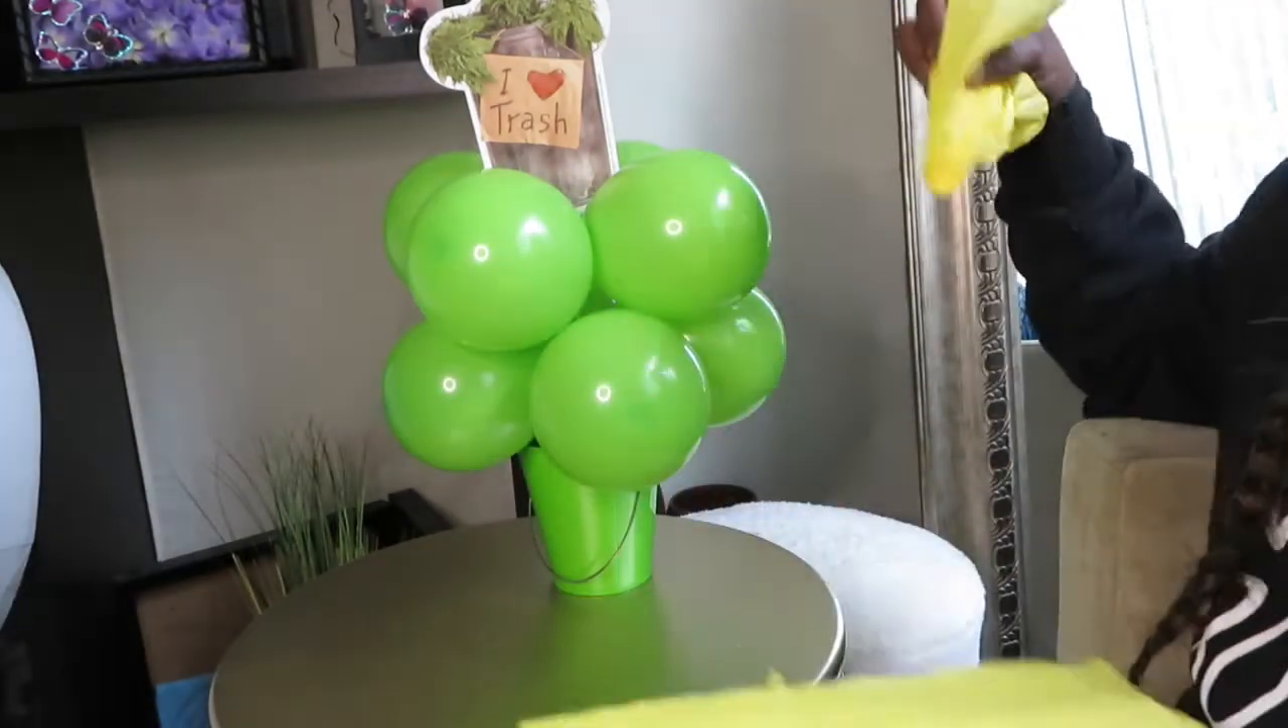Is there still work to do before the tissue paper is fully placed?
Yes.